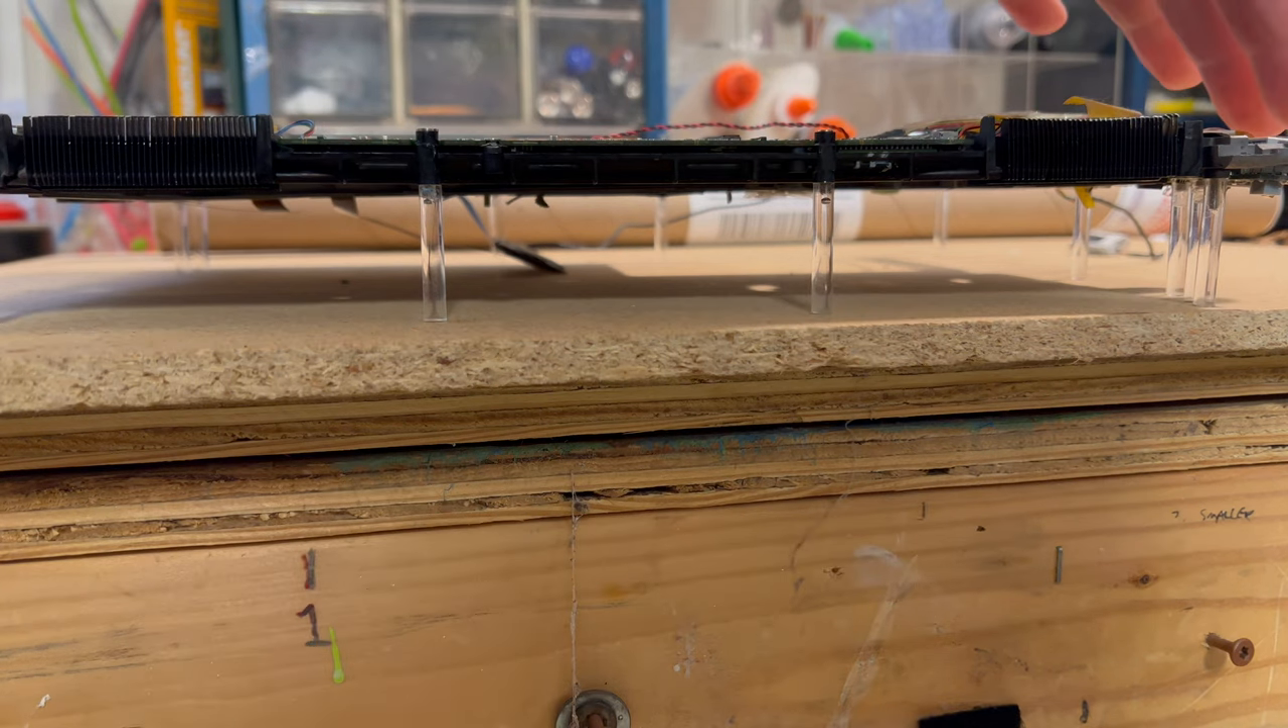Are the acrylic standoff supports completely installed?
Yes.